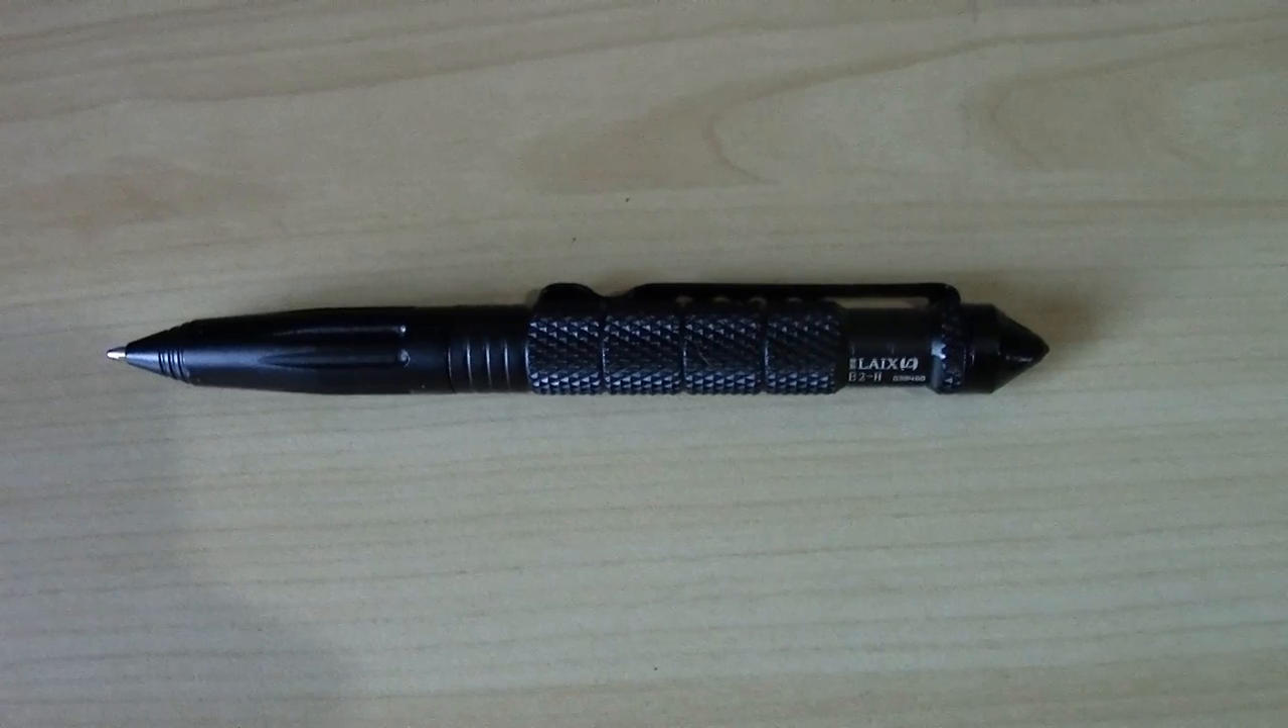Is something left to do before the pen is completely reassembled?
No.